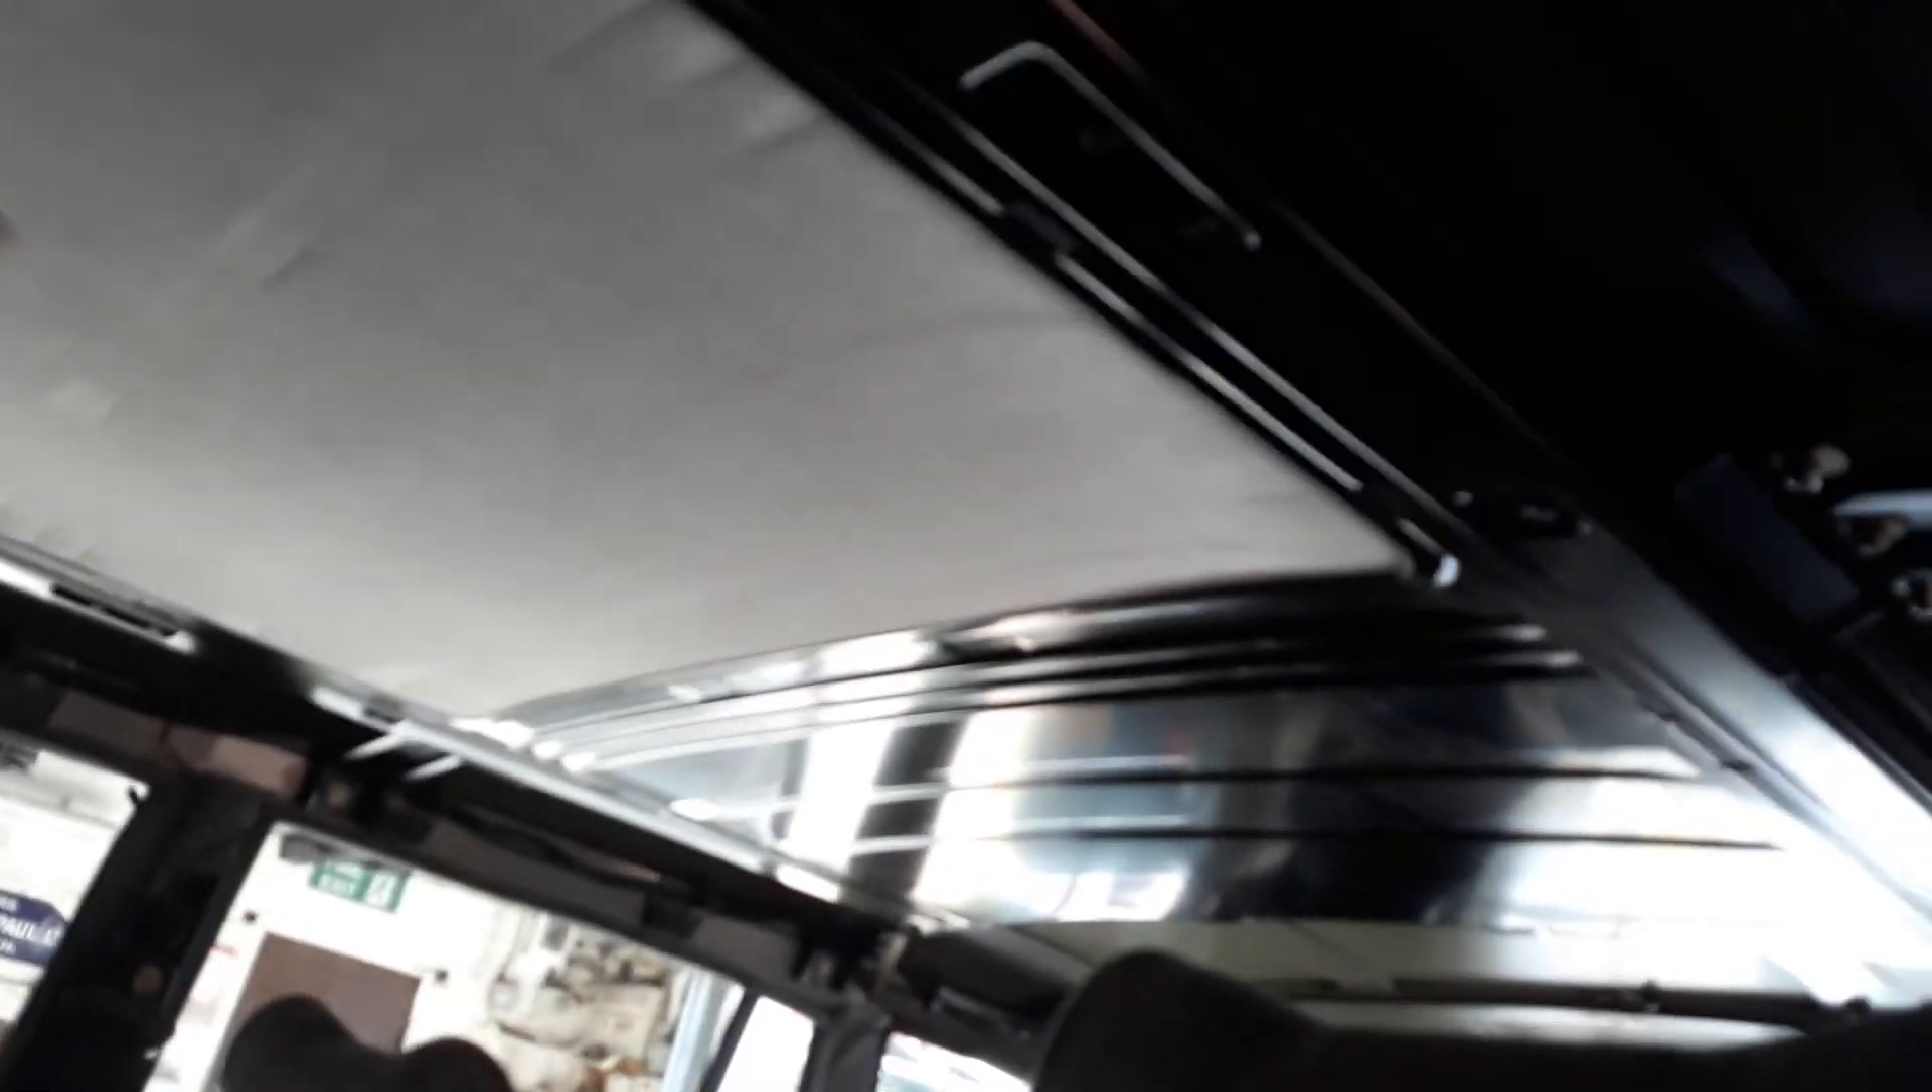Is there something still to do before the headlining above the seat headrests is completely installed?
Yes.